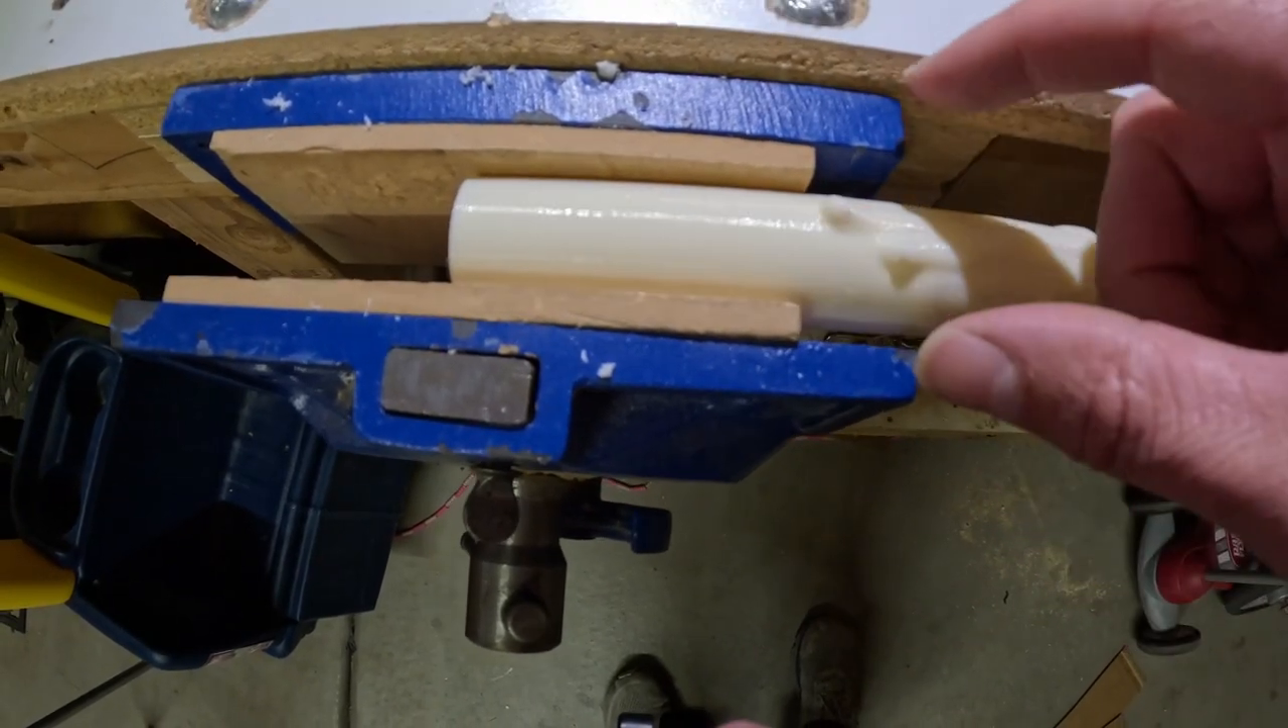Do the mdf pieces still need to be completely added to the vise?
No.